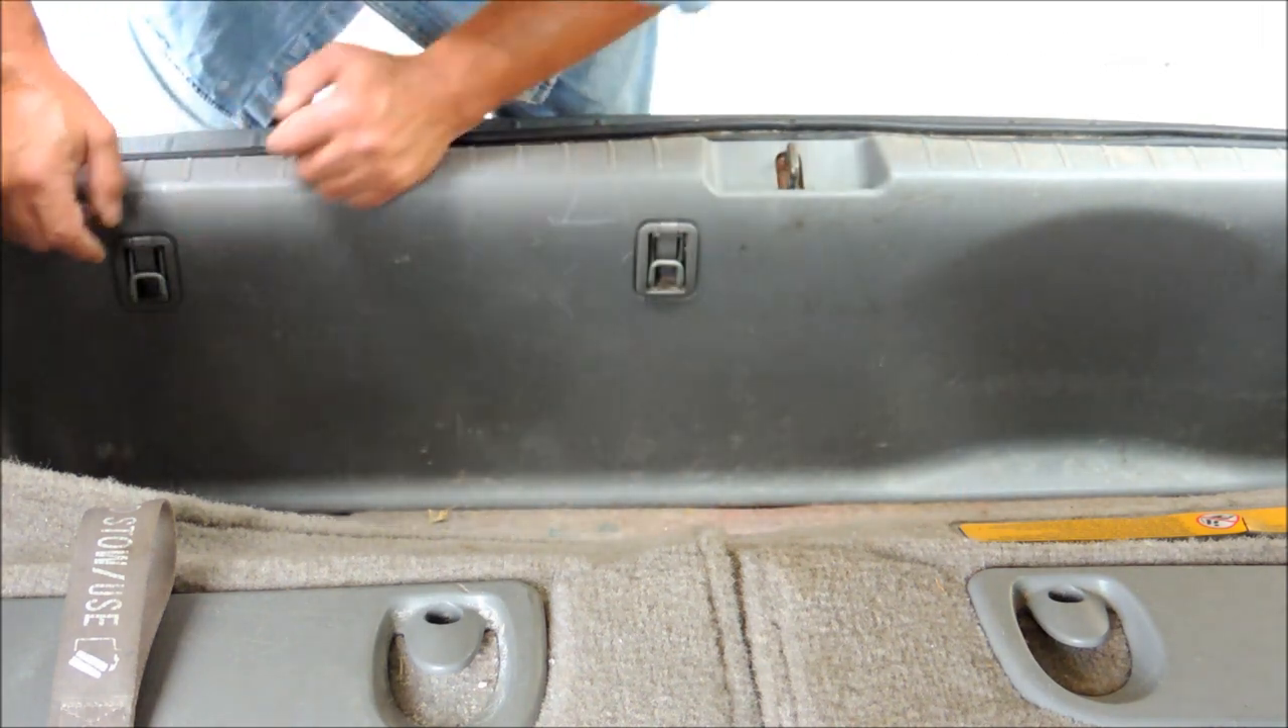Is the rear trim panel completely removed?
No.